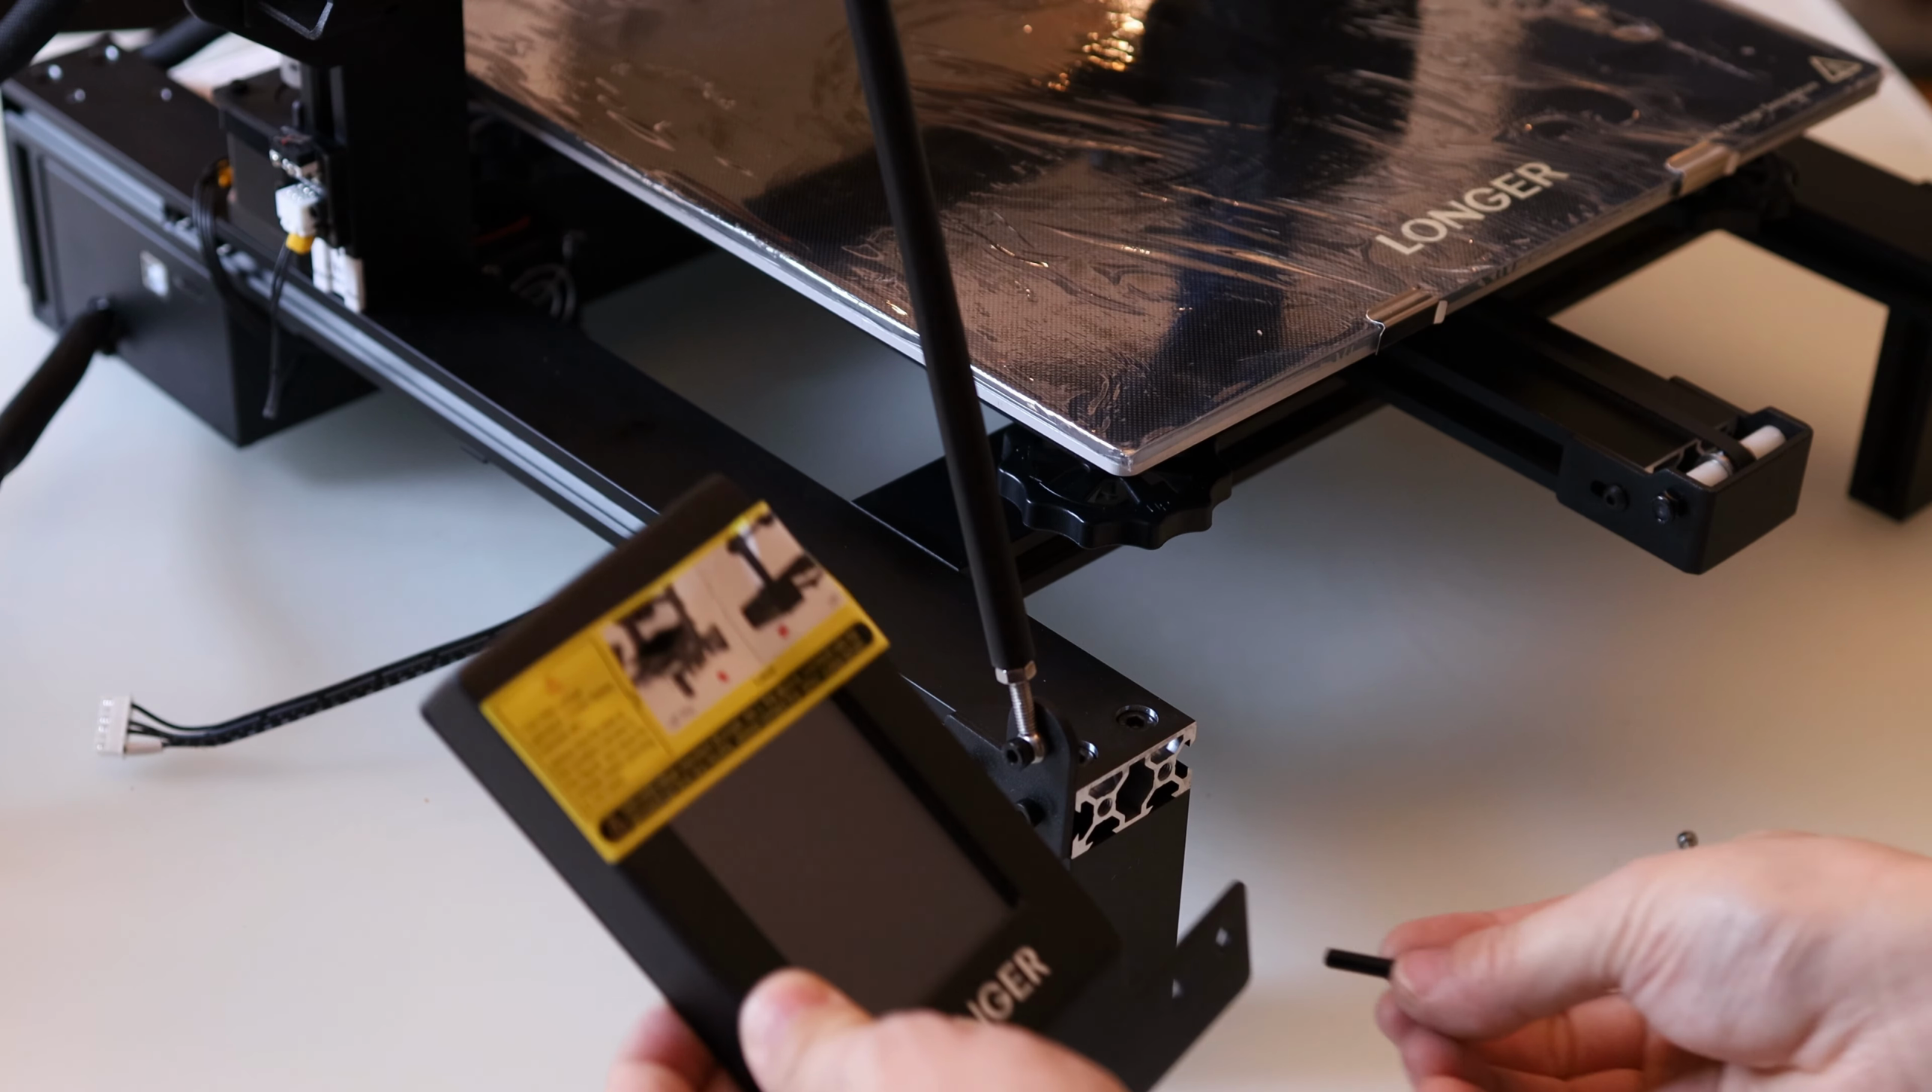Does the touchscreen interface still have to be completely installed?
Yes.